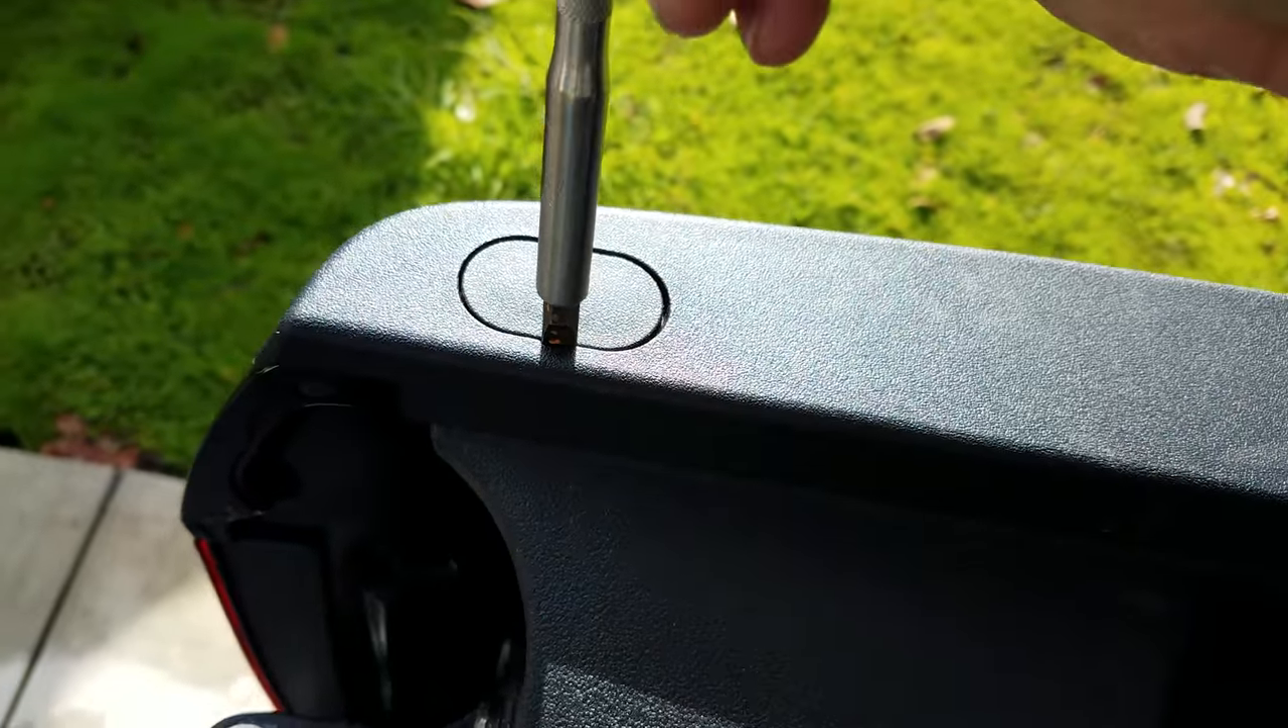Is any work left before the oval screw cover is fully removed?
Yes.